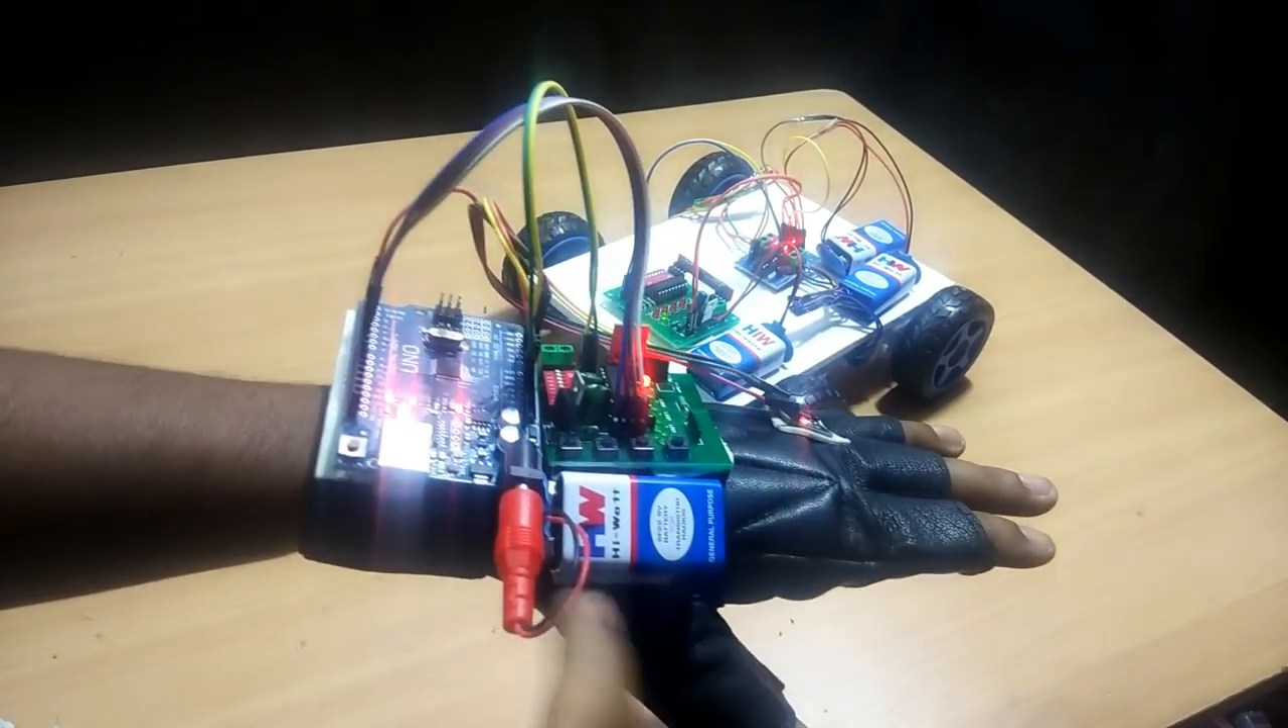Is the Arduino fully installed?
Yes.